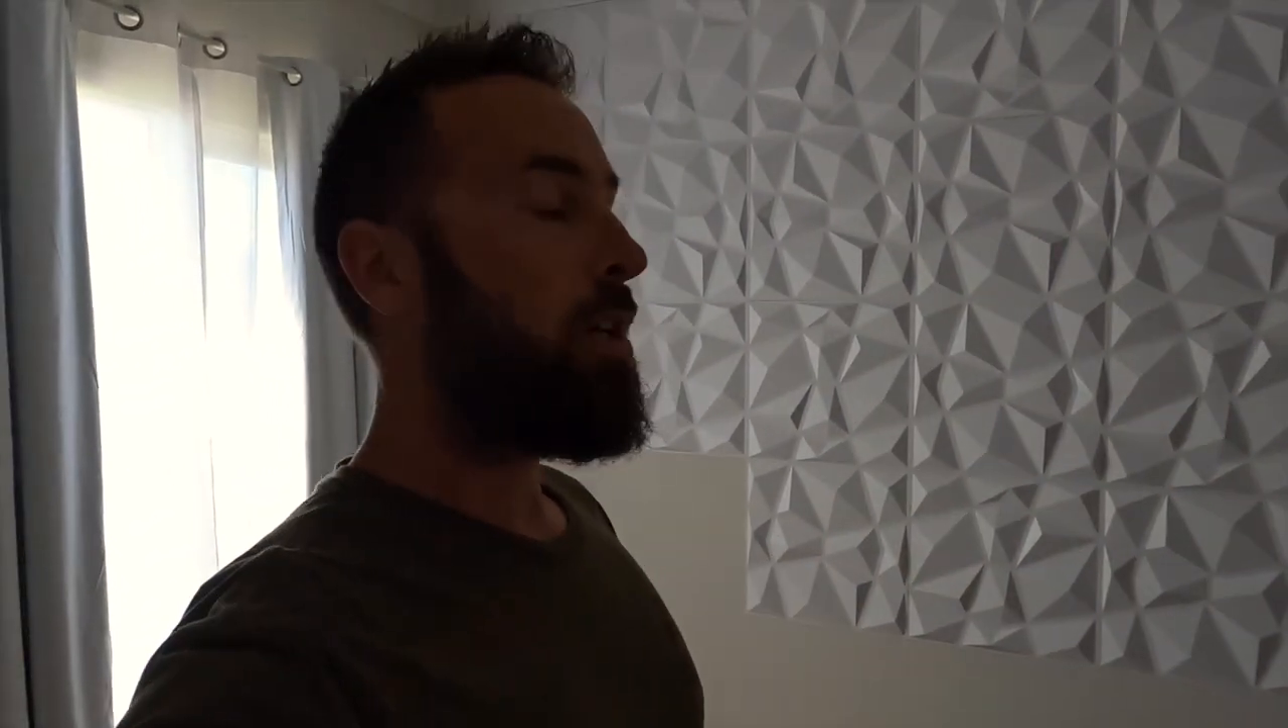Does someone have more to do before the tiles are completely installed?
Yes.